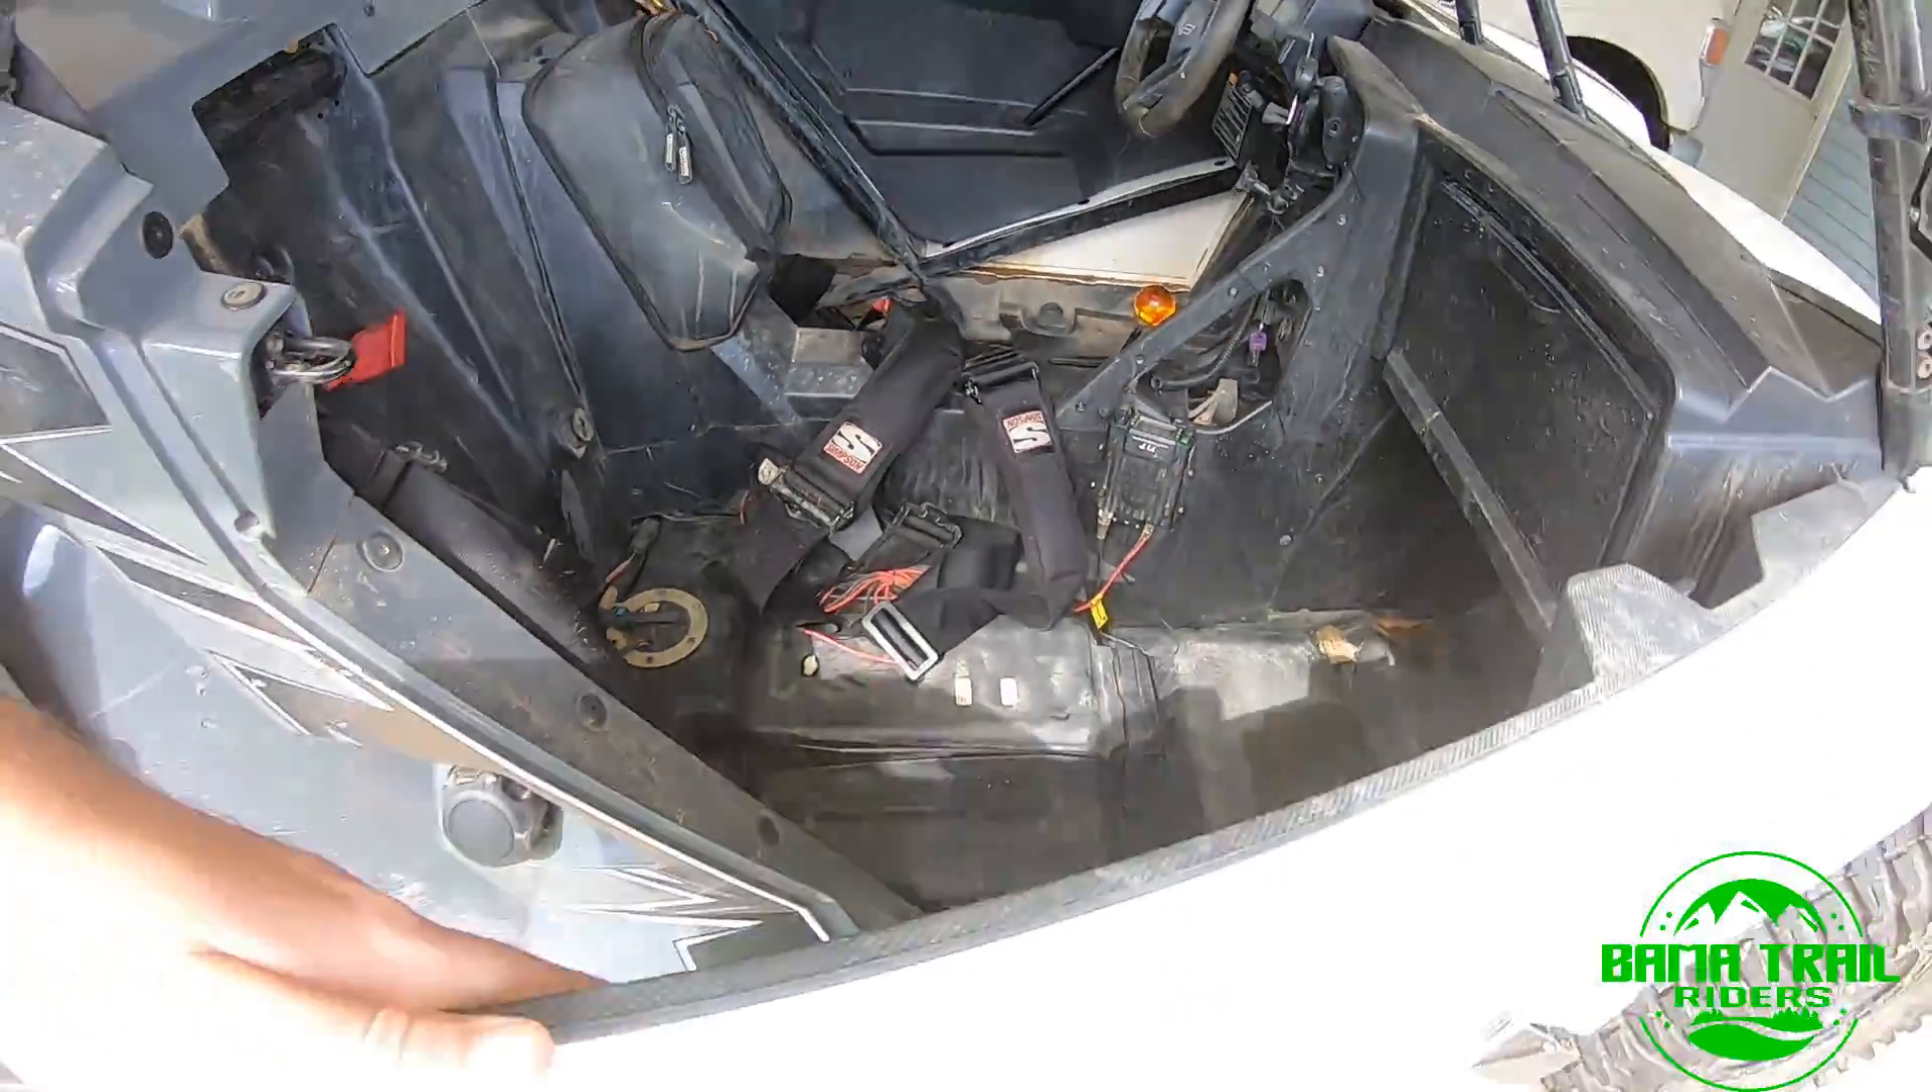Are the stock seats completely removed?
Yes.